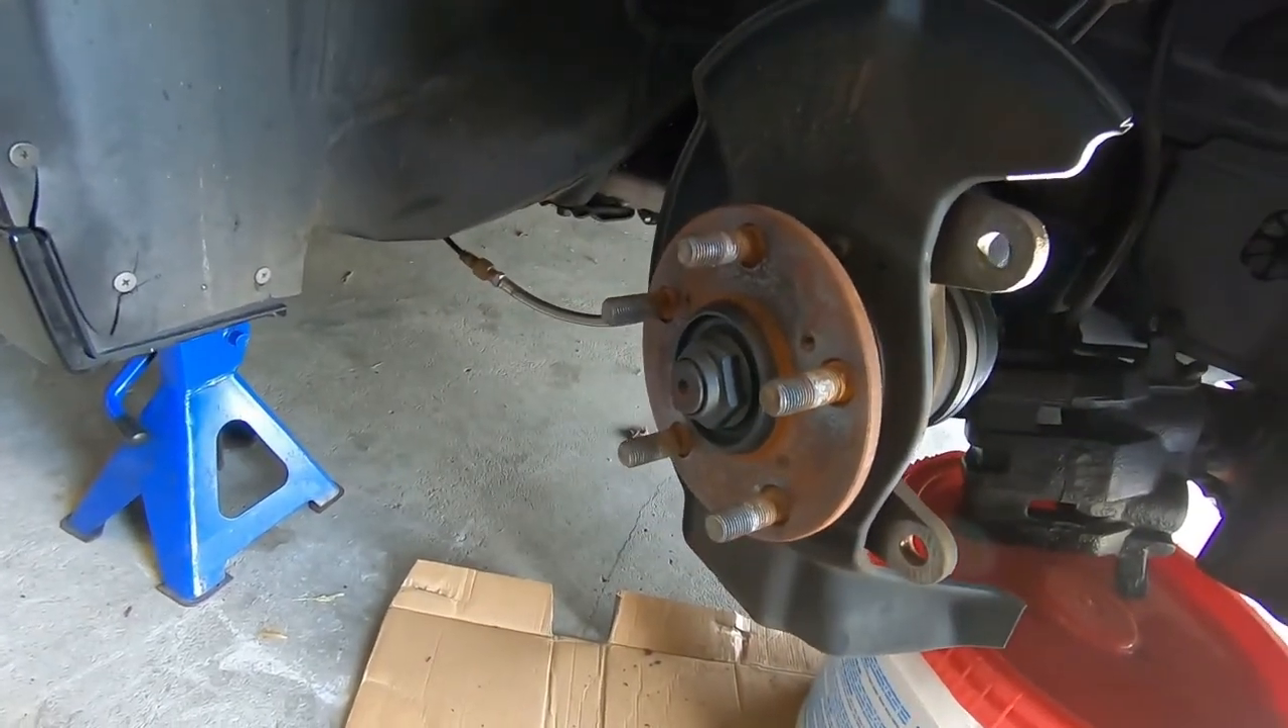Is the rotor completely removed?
Yes.